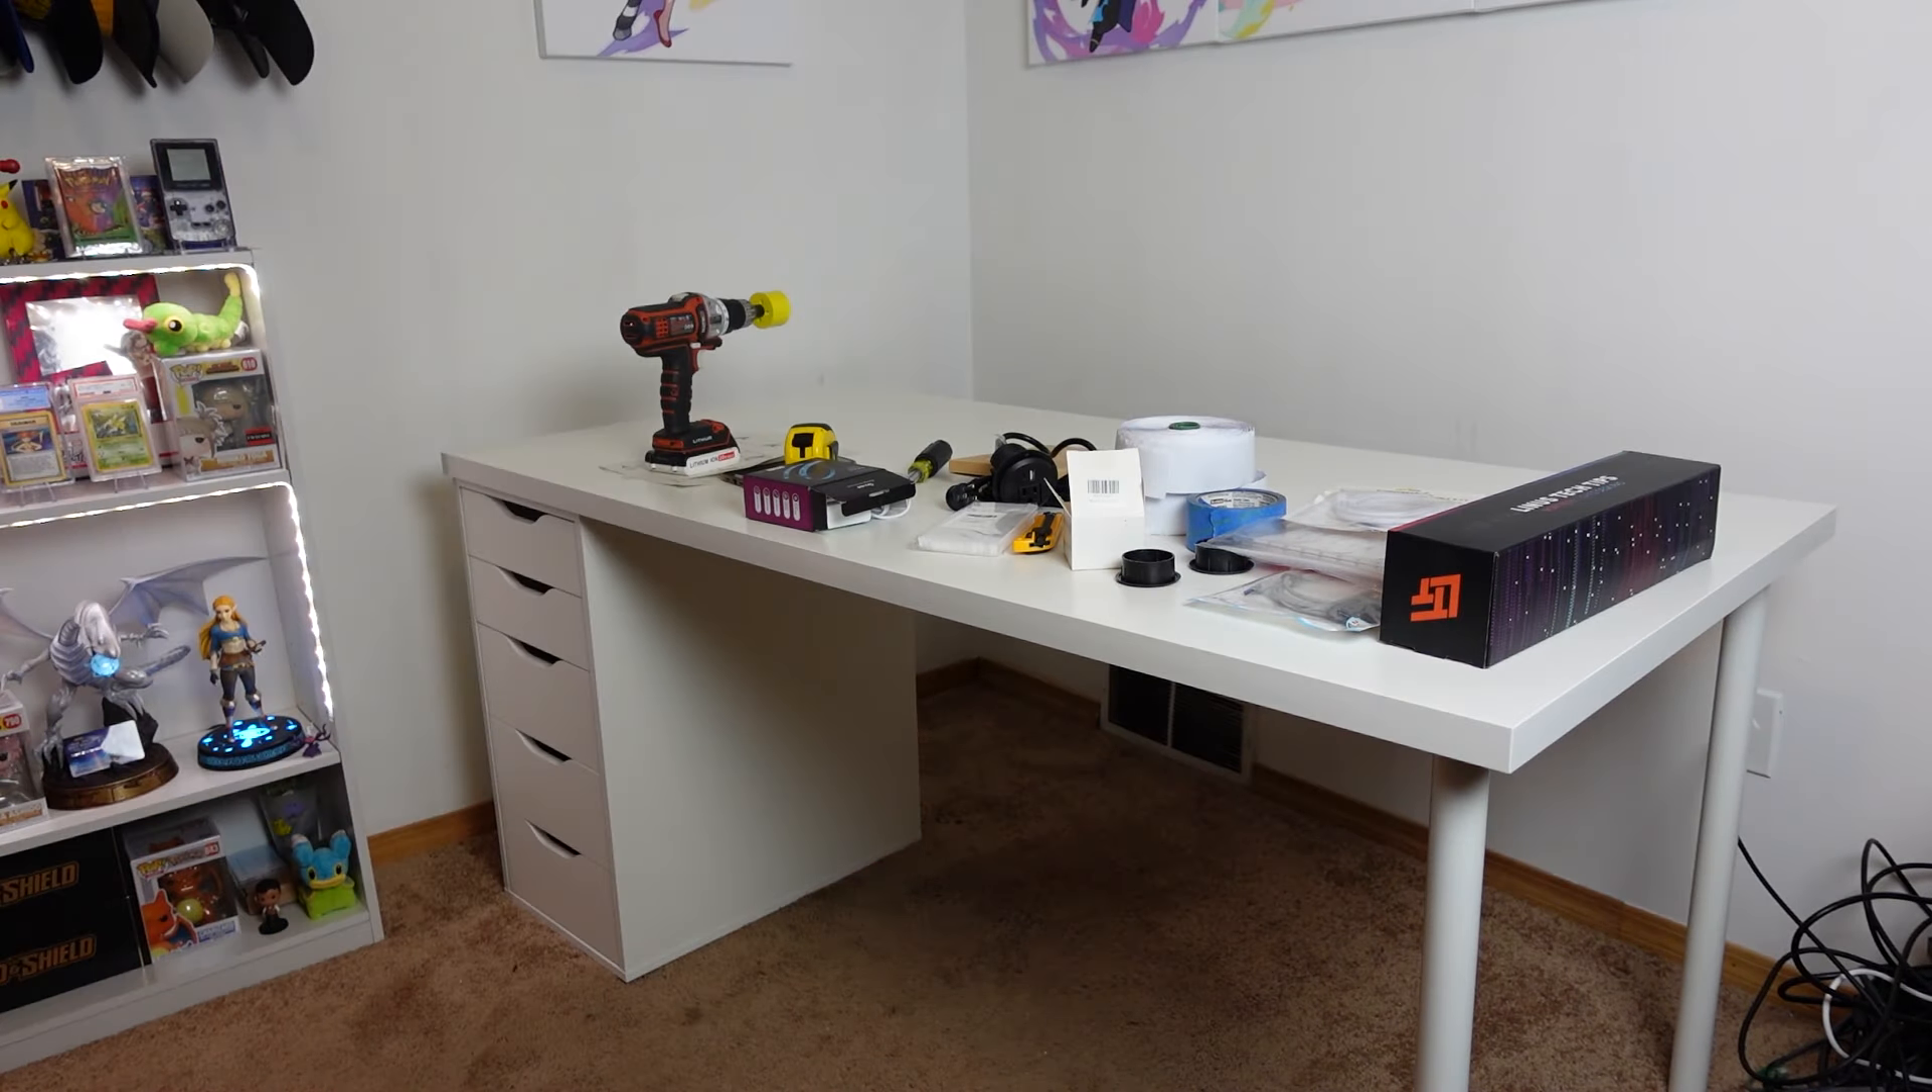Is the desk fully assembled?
Yes.